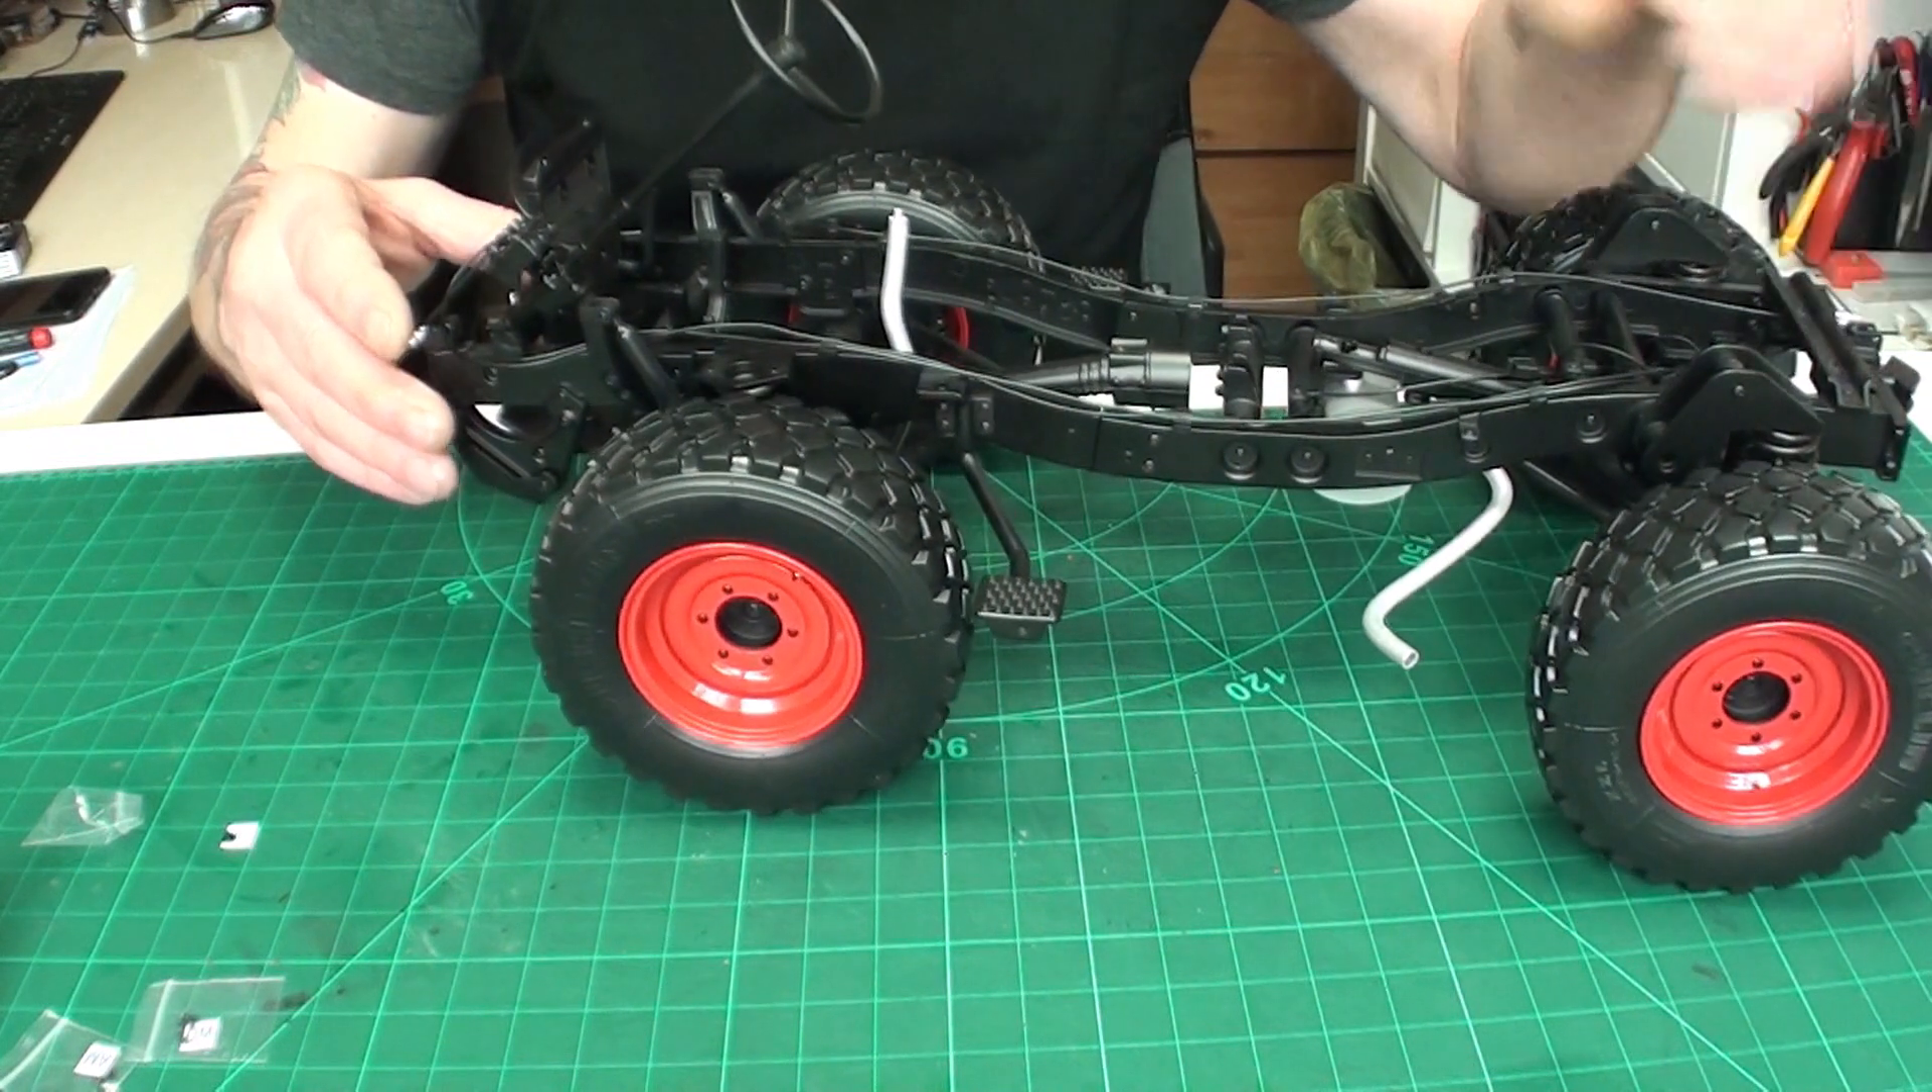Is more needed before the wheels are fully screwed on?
No.